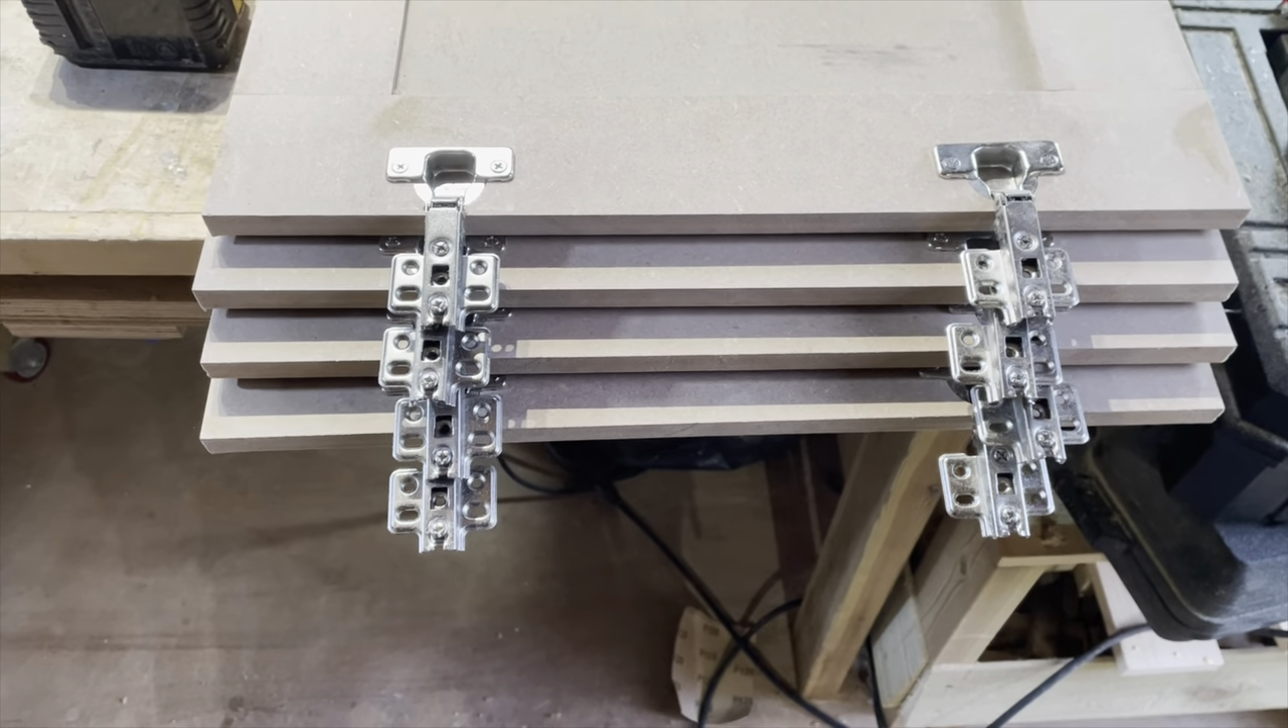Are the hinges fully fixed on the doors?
Yes.